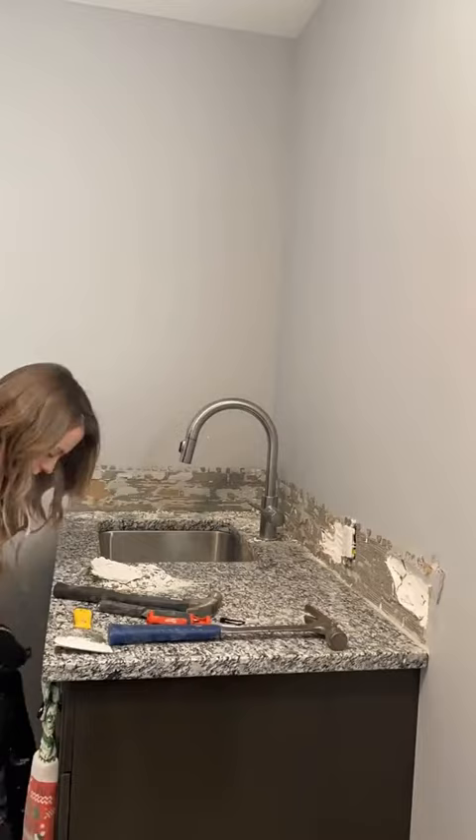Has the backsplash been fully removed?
Yes.